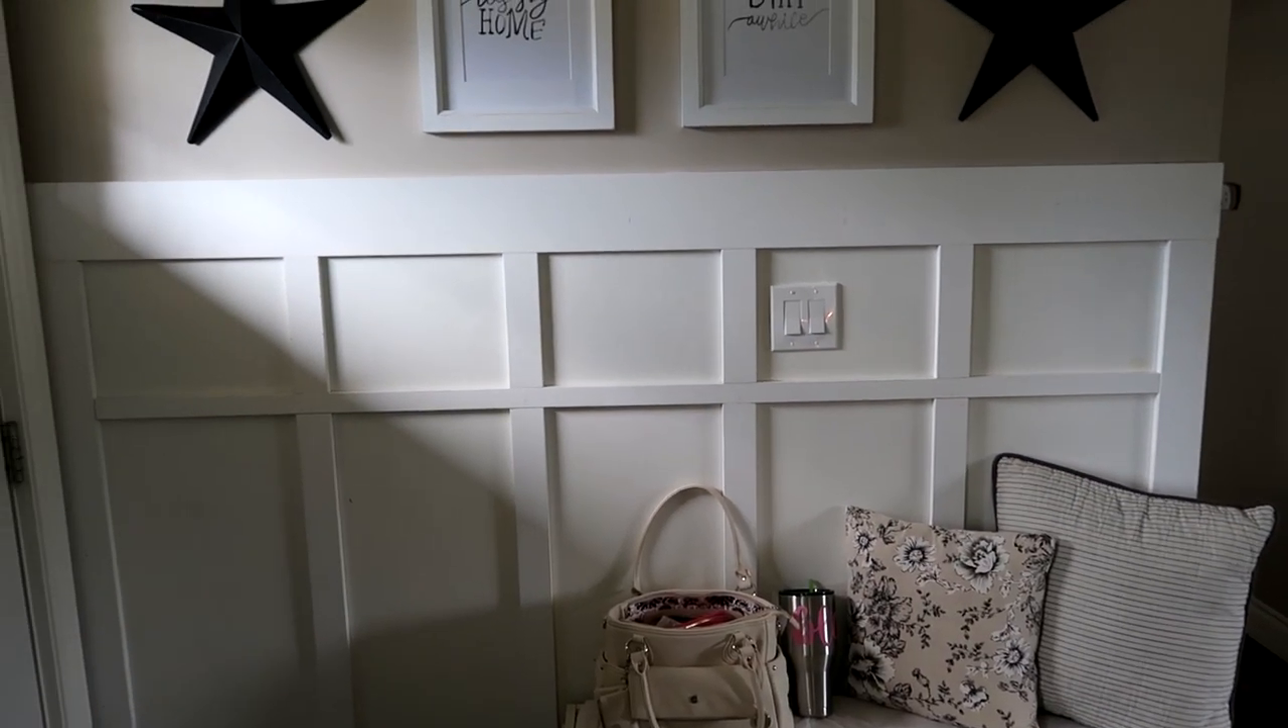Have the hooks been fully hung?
No.